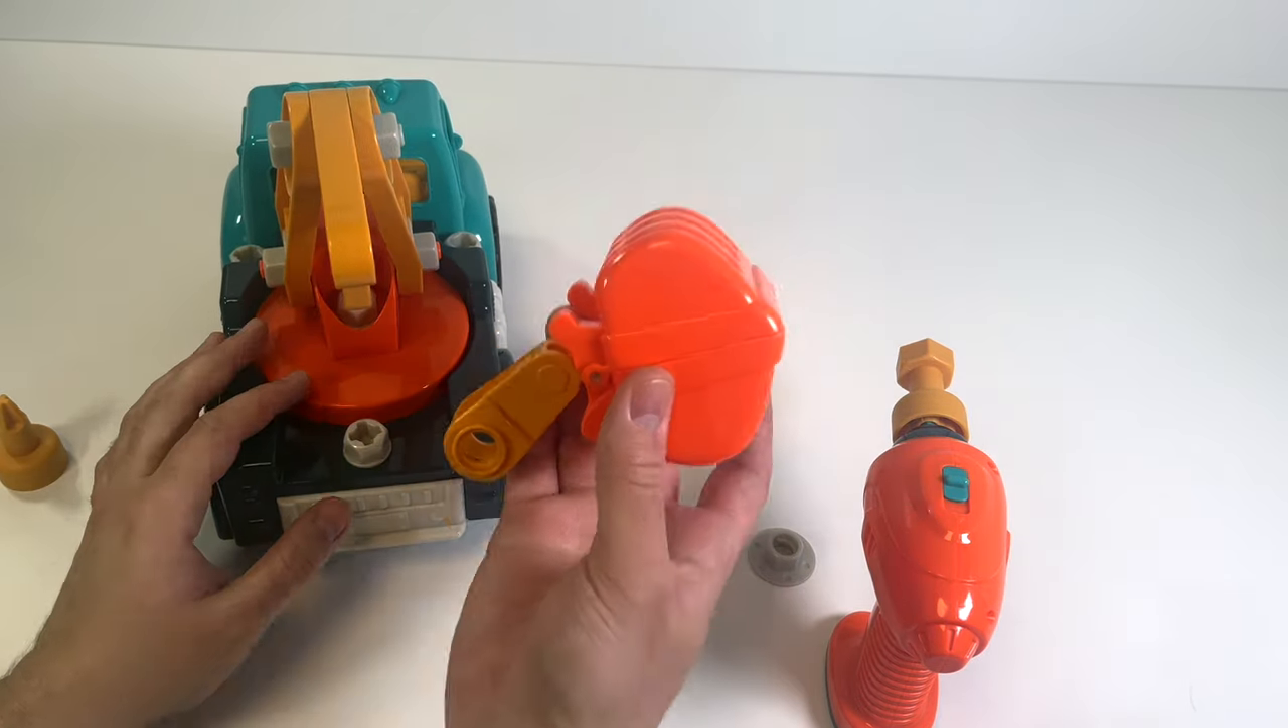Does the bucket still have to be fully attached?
Yes.